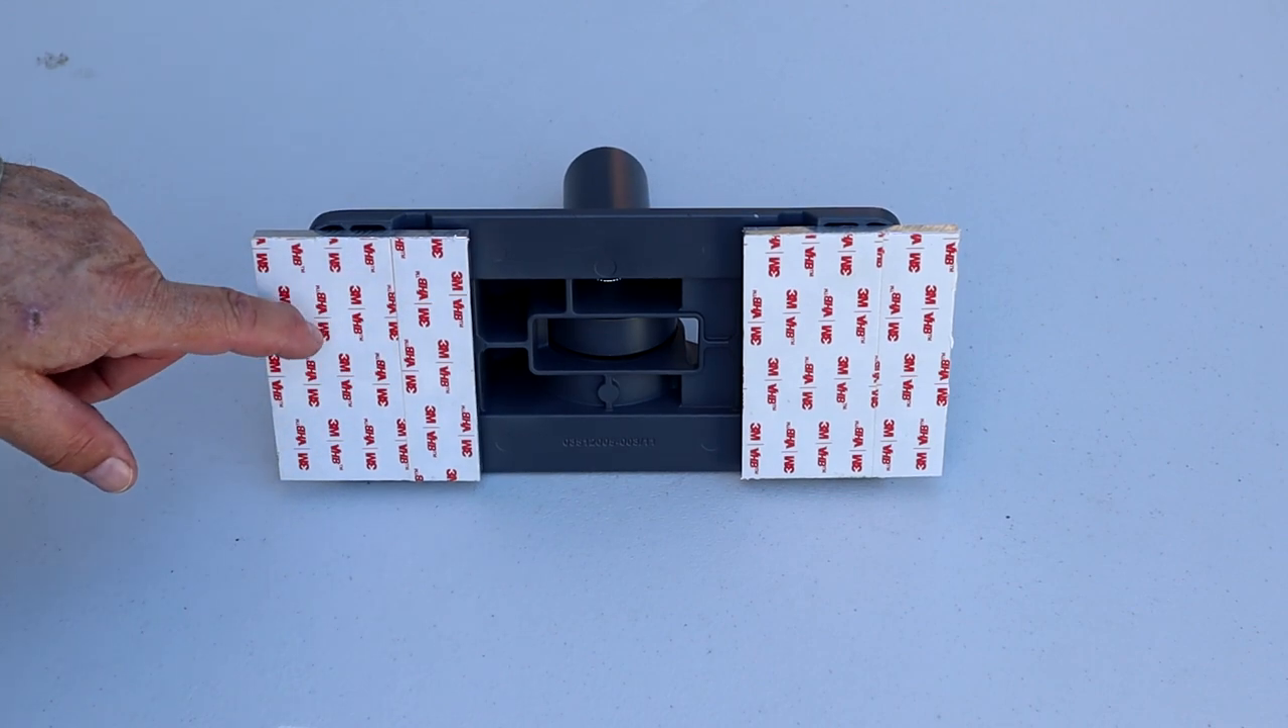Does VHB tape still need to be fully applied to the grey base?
No.